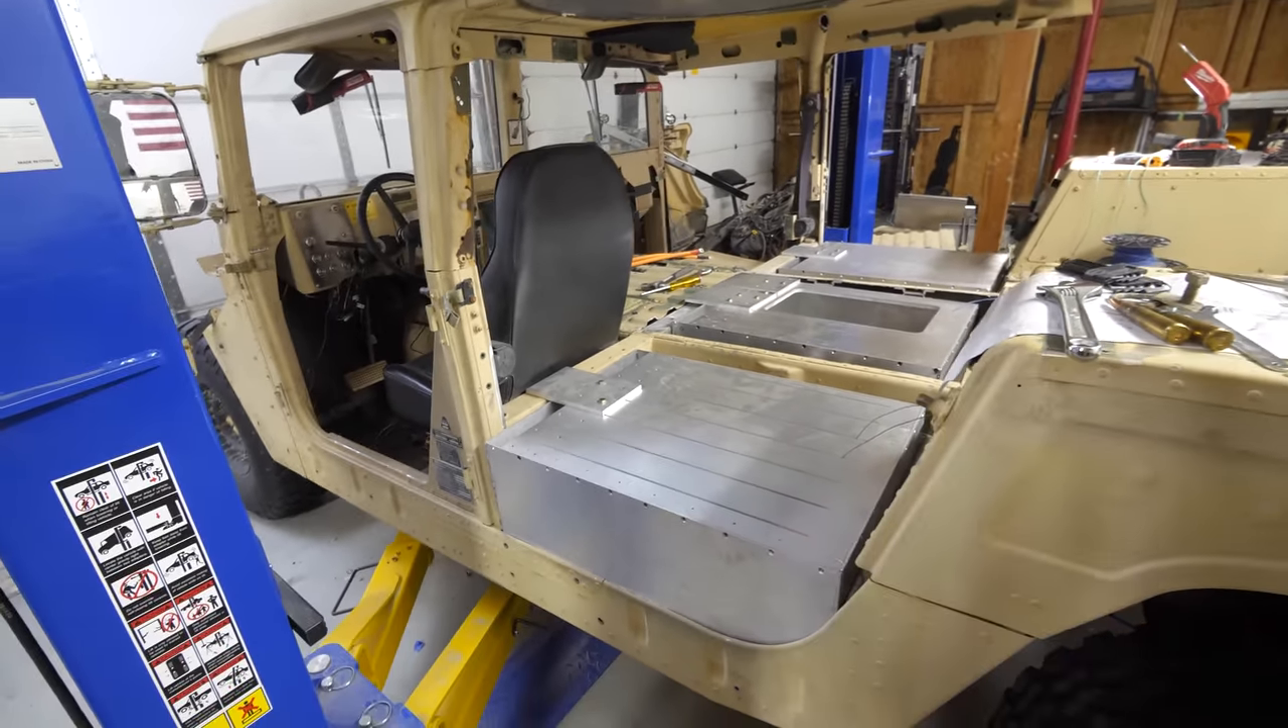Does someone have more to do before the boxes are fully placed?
No.